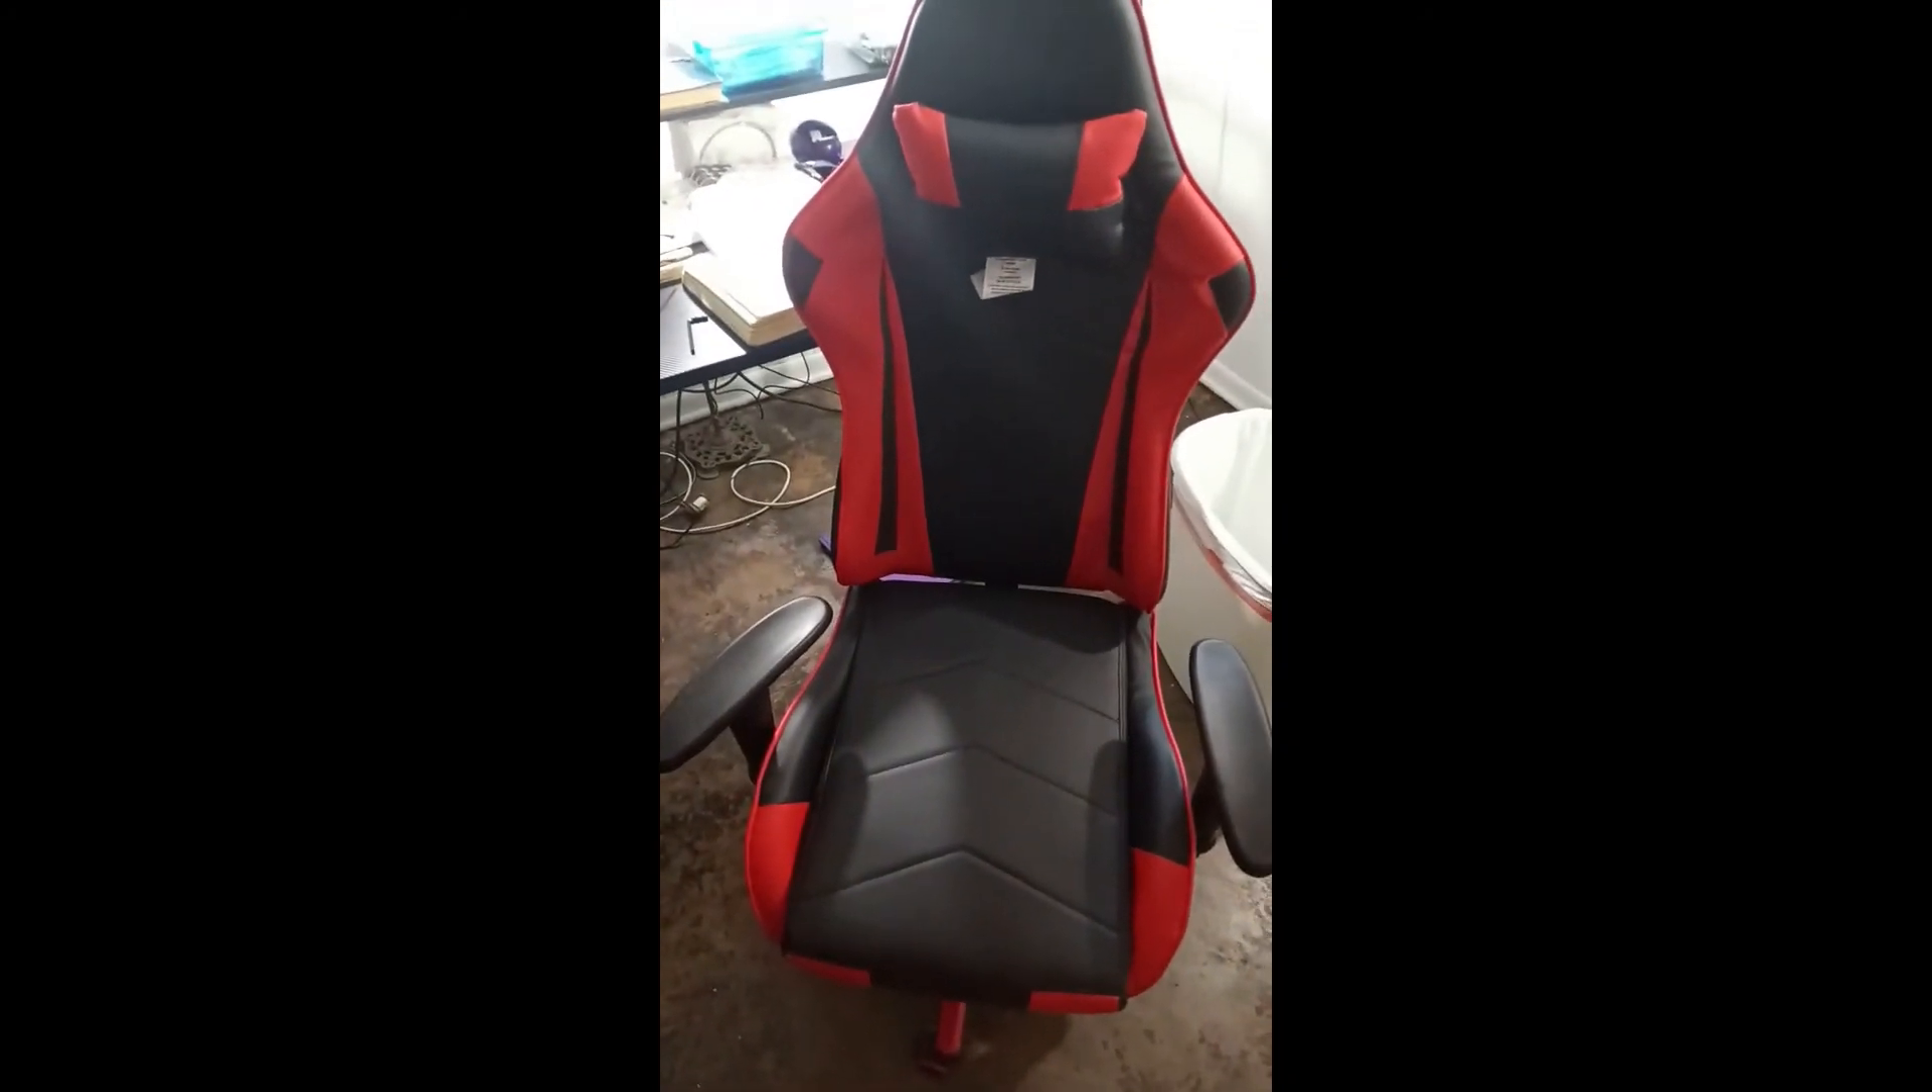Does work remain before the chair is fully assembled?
No.